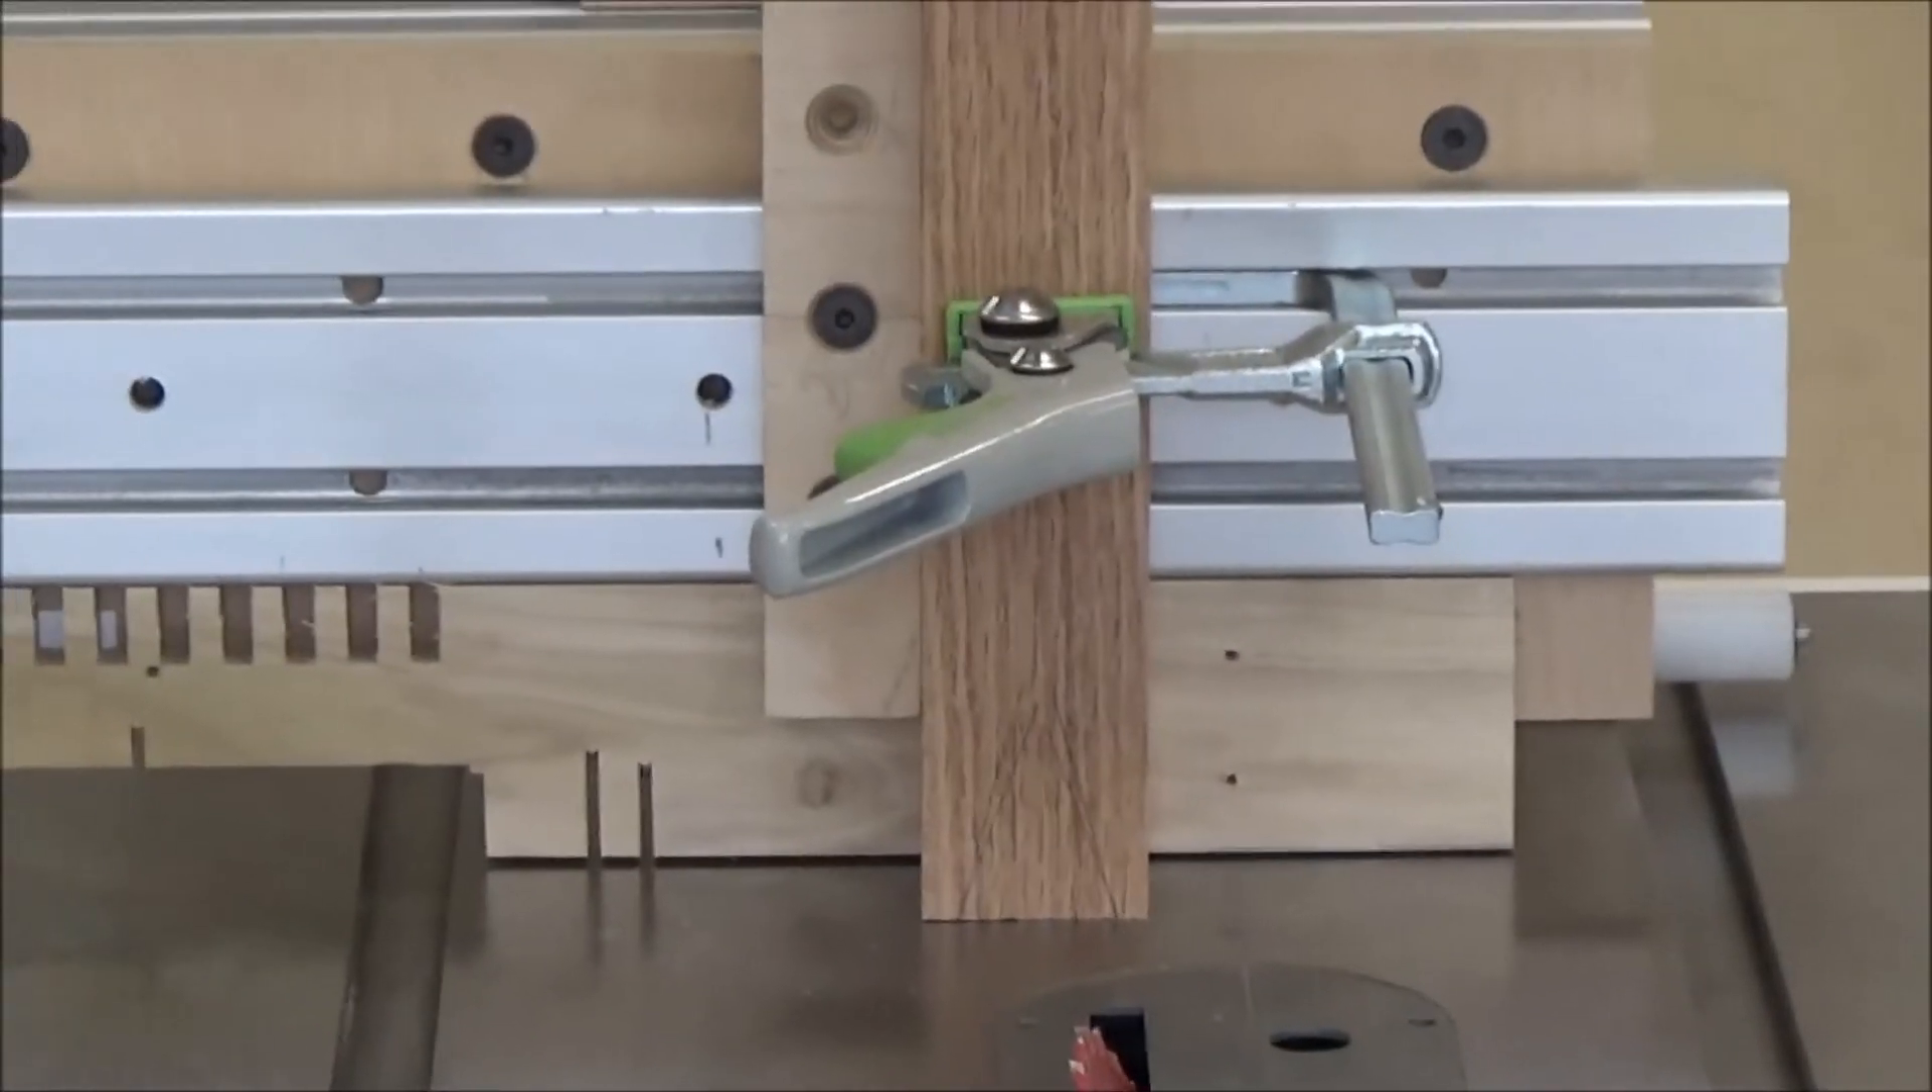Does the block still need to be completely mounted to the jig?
No.